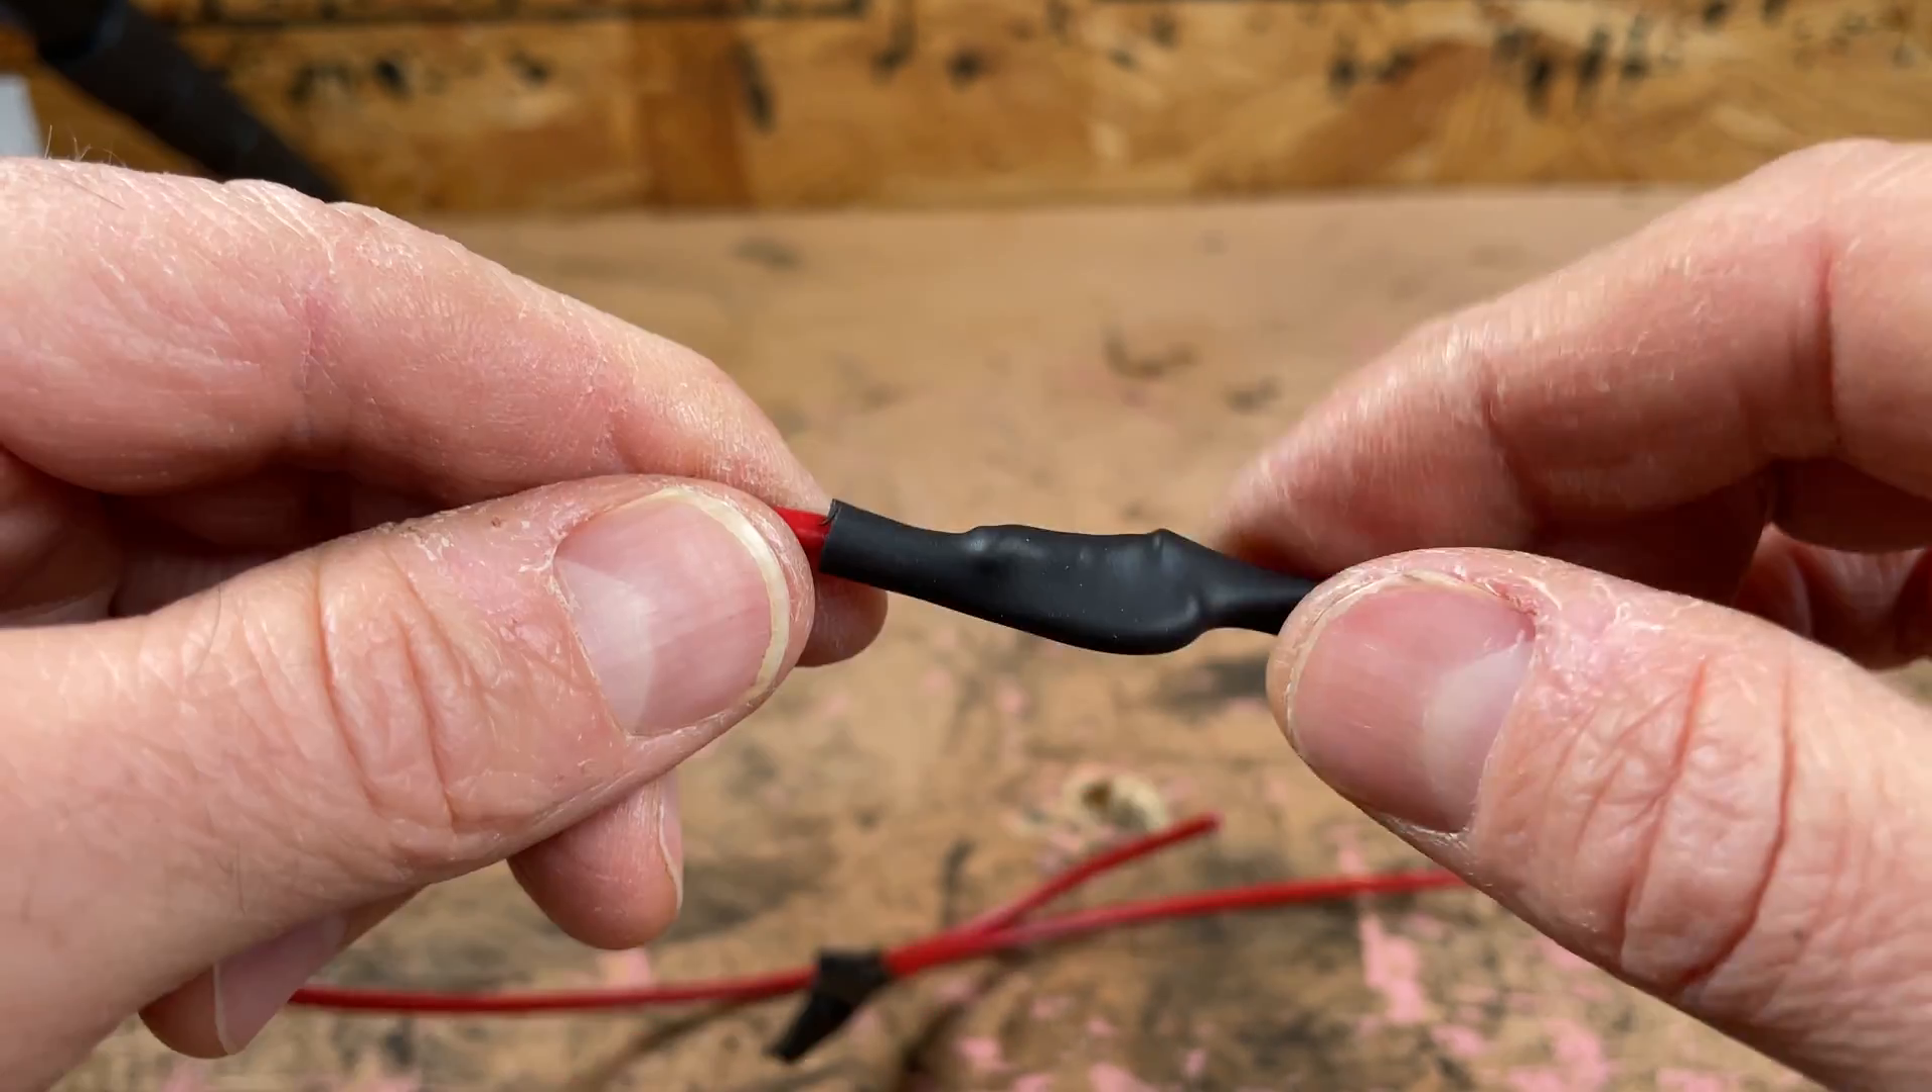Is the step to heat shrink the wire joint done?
Yes.